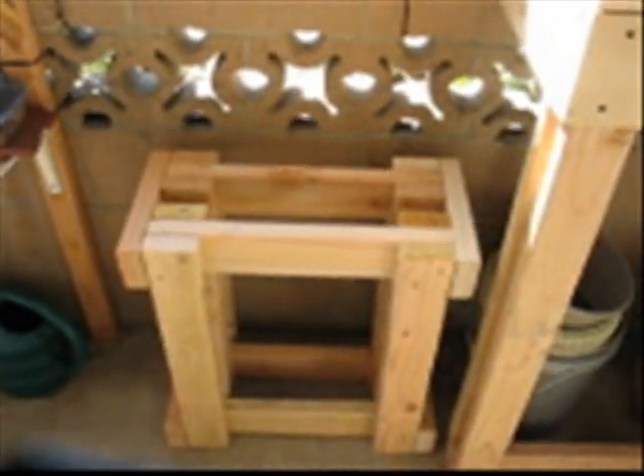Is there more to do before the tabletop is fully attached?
Yes.